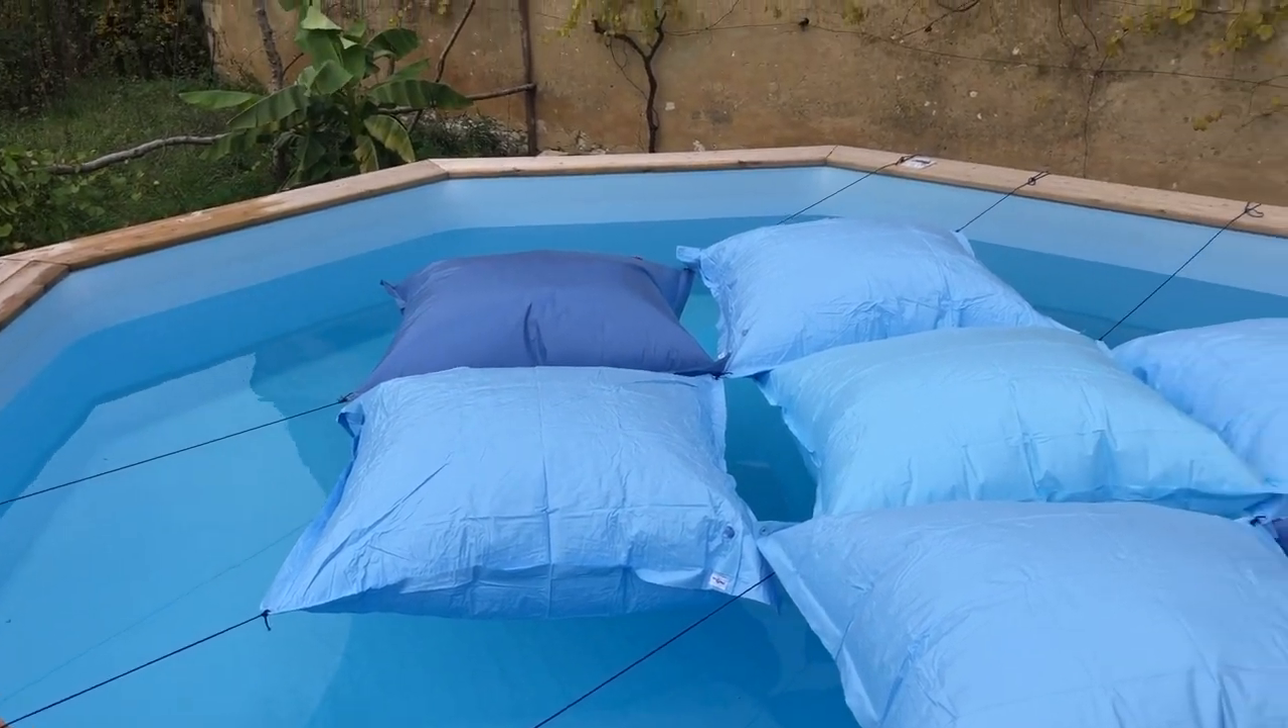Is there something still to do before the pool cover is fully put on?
Yes.